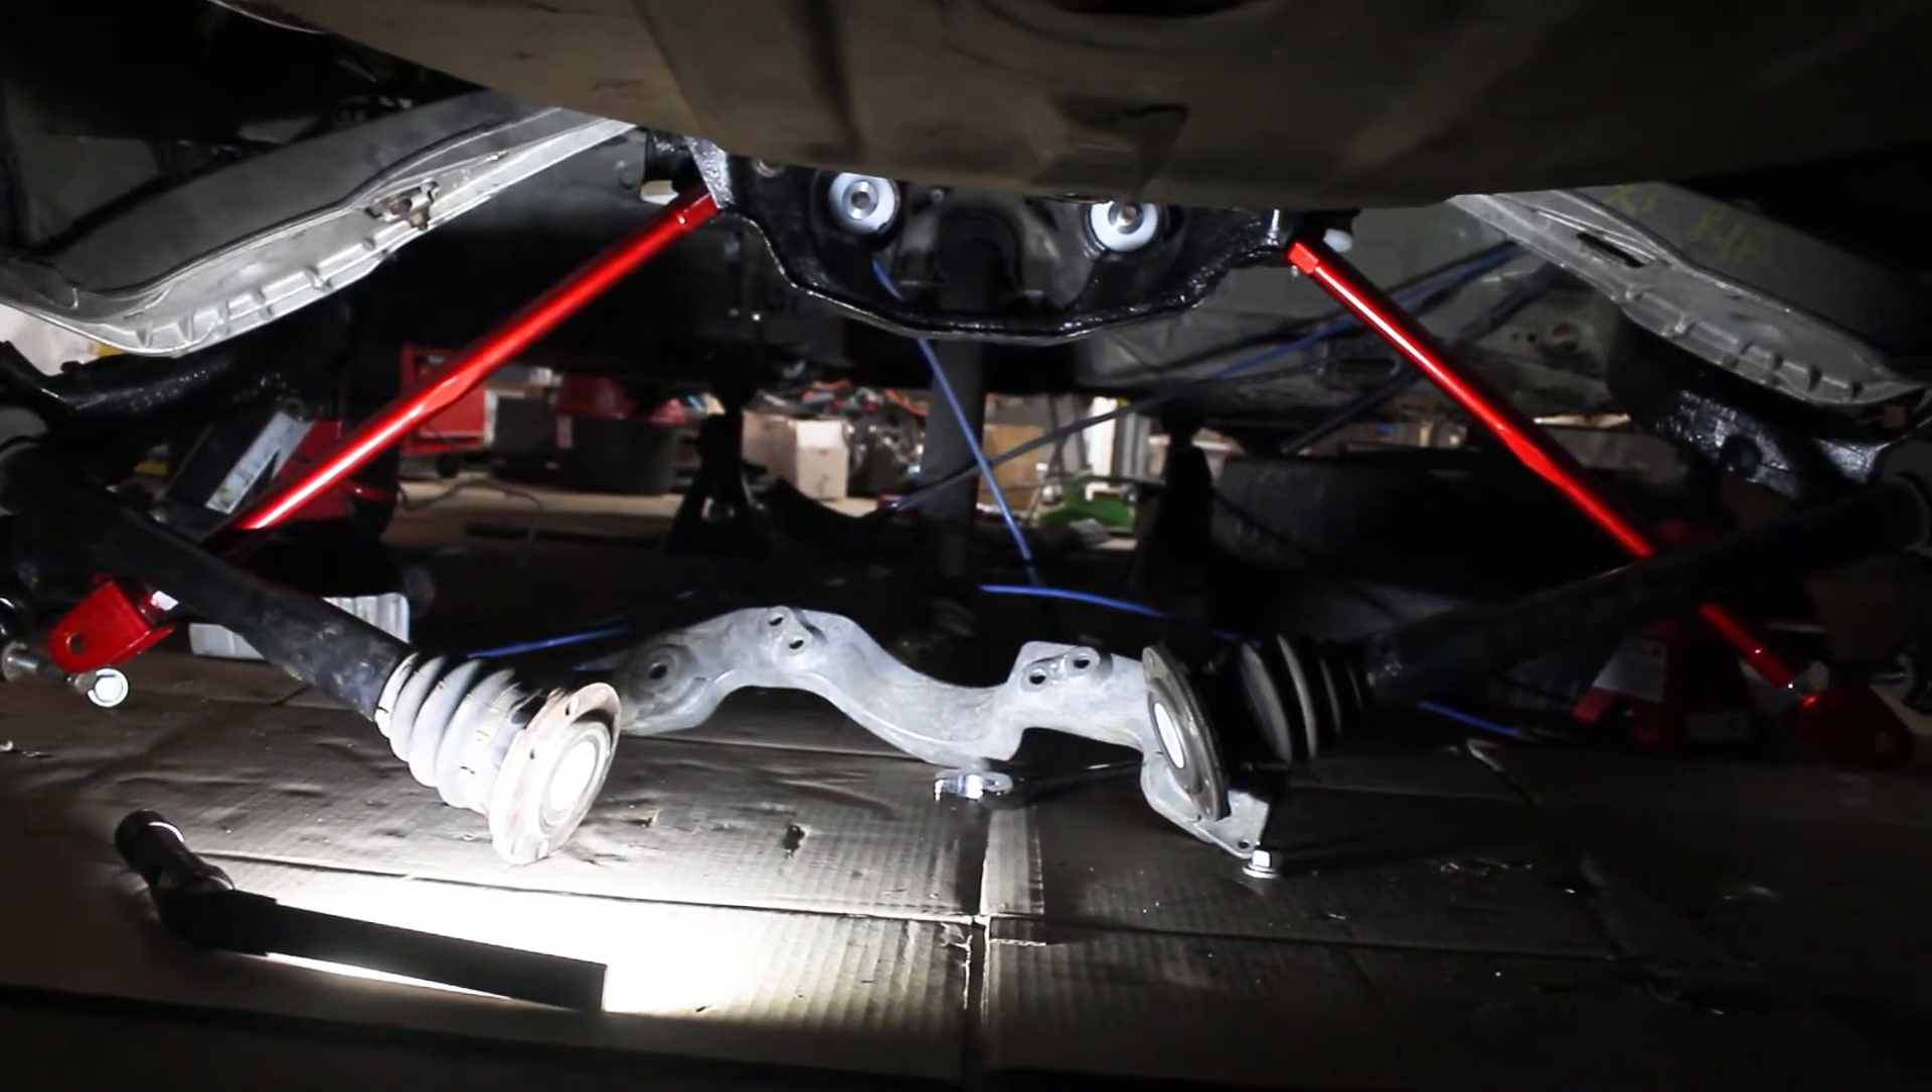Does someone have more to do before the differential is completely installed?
Yes.